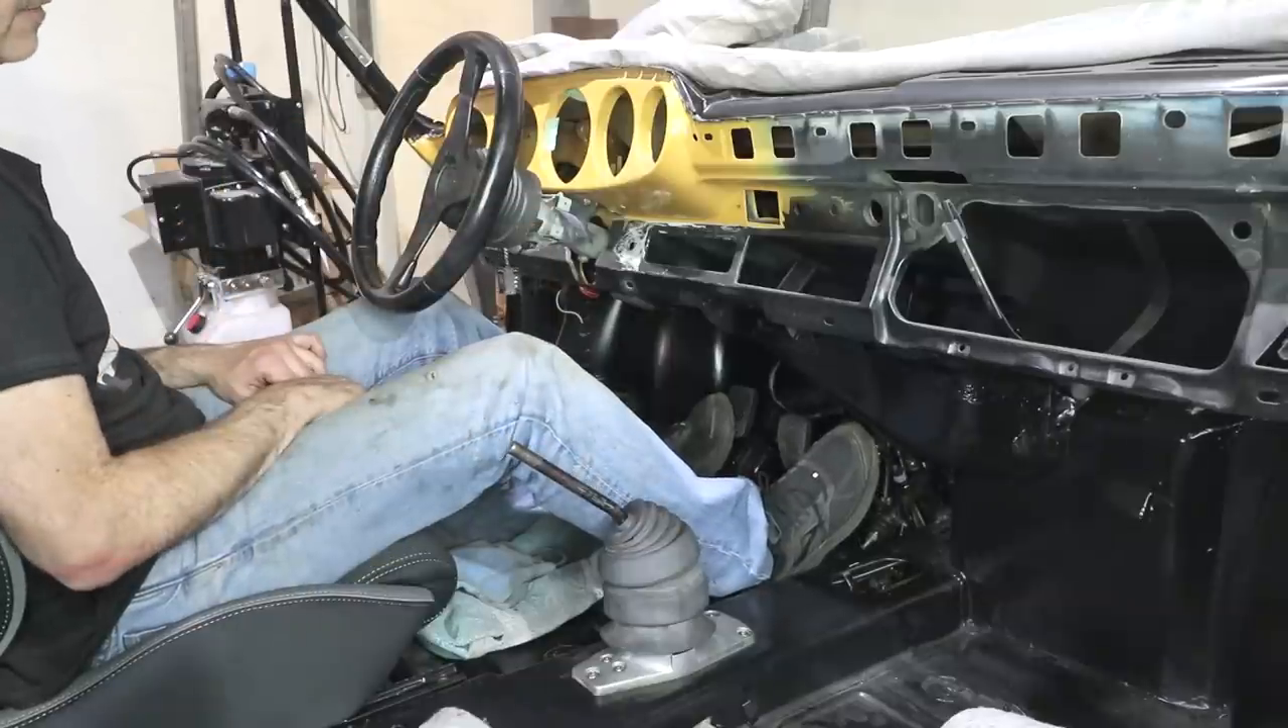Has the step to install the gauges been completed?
No.